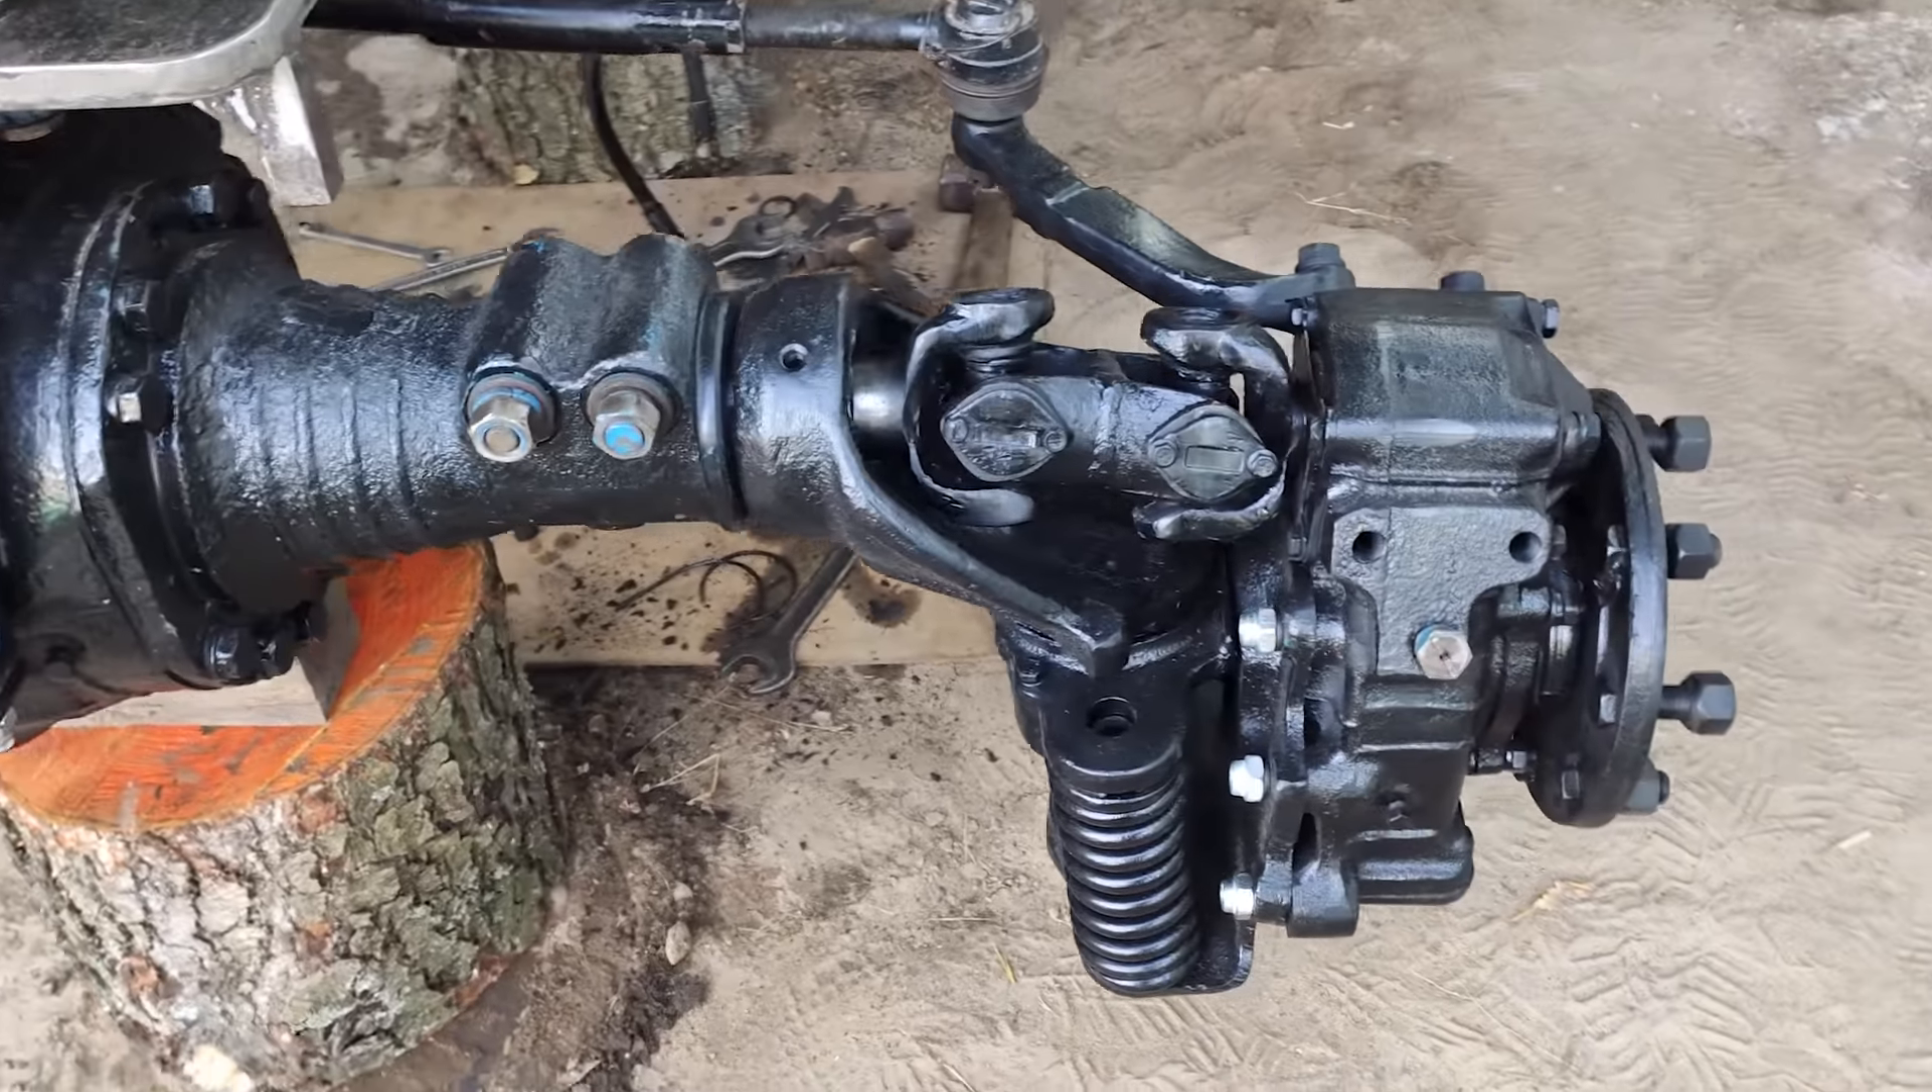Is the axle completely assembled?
Yes.